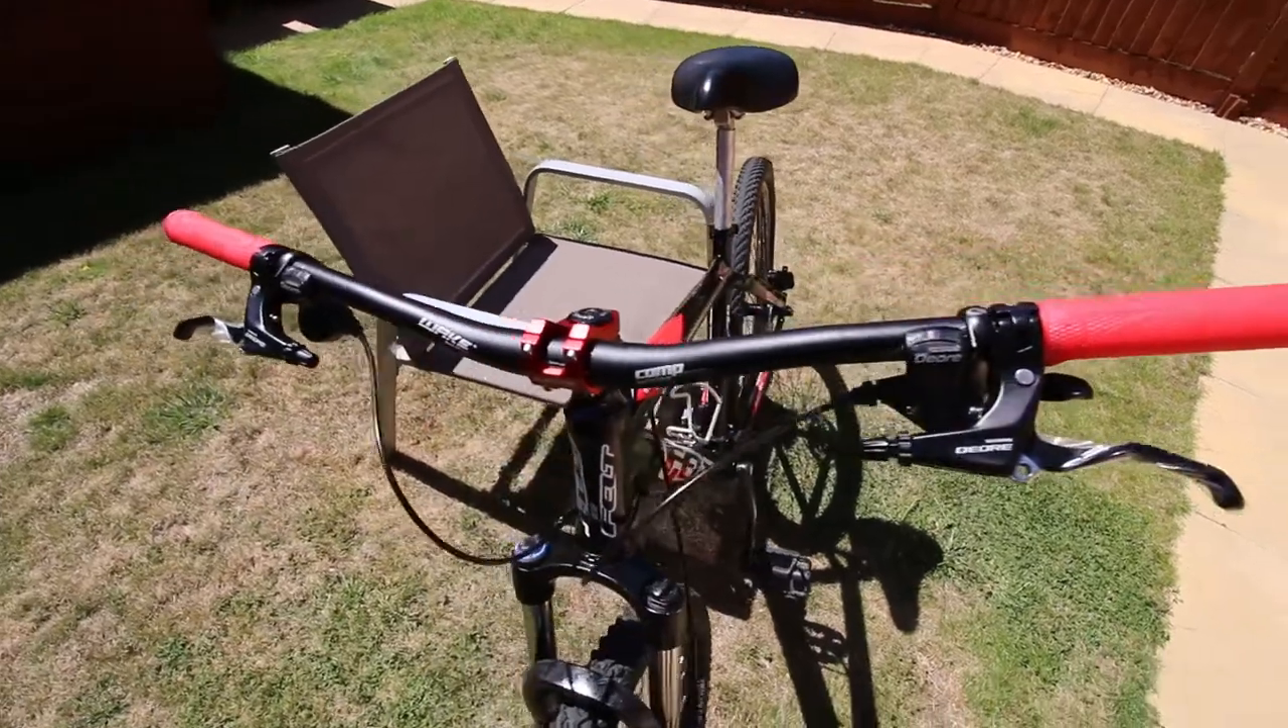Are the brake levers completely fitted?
Yes.